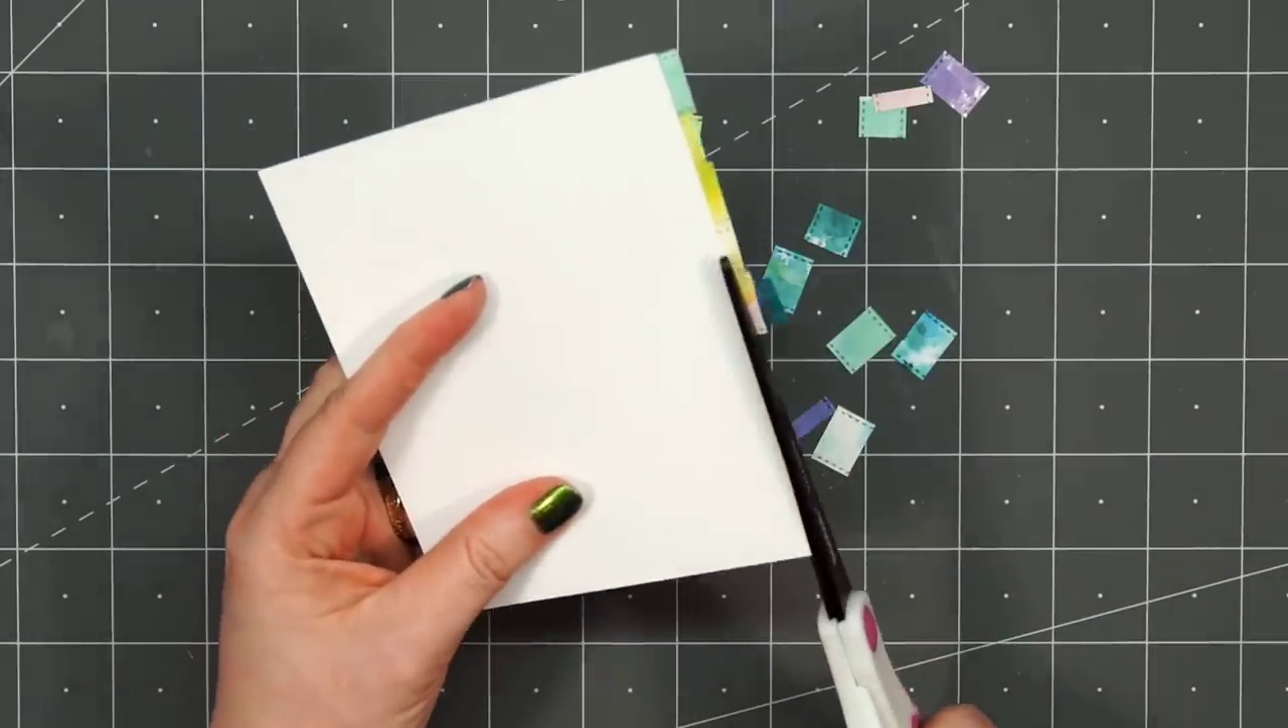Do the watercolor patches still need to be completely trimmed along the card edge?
Yes.